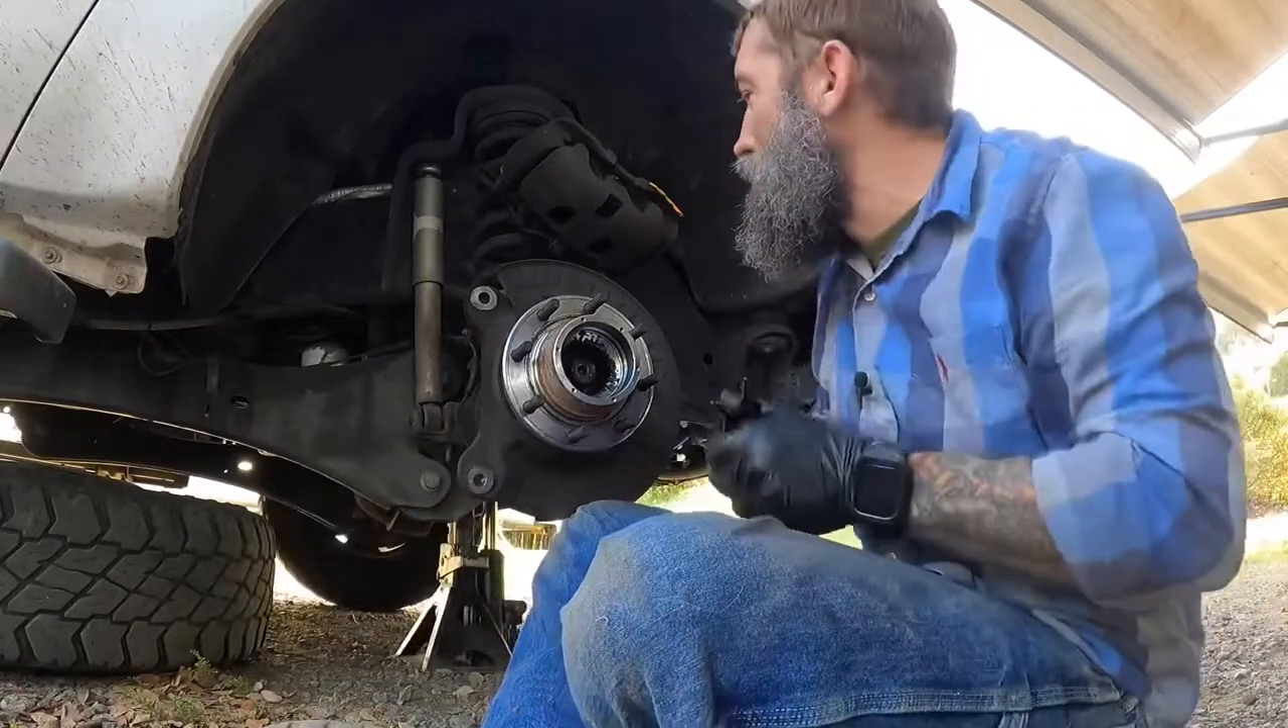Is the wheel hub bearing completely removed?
No.